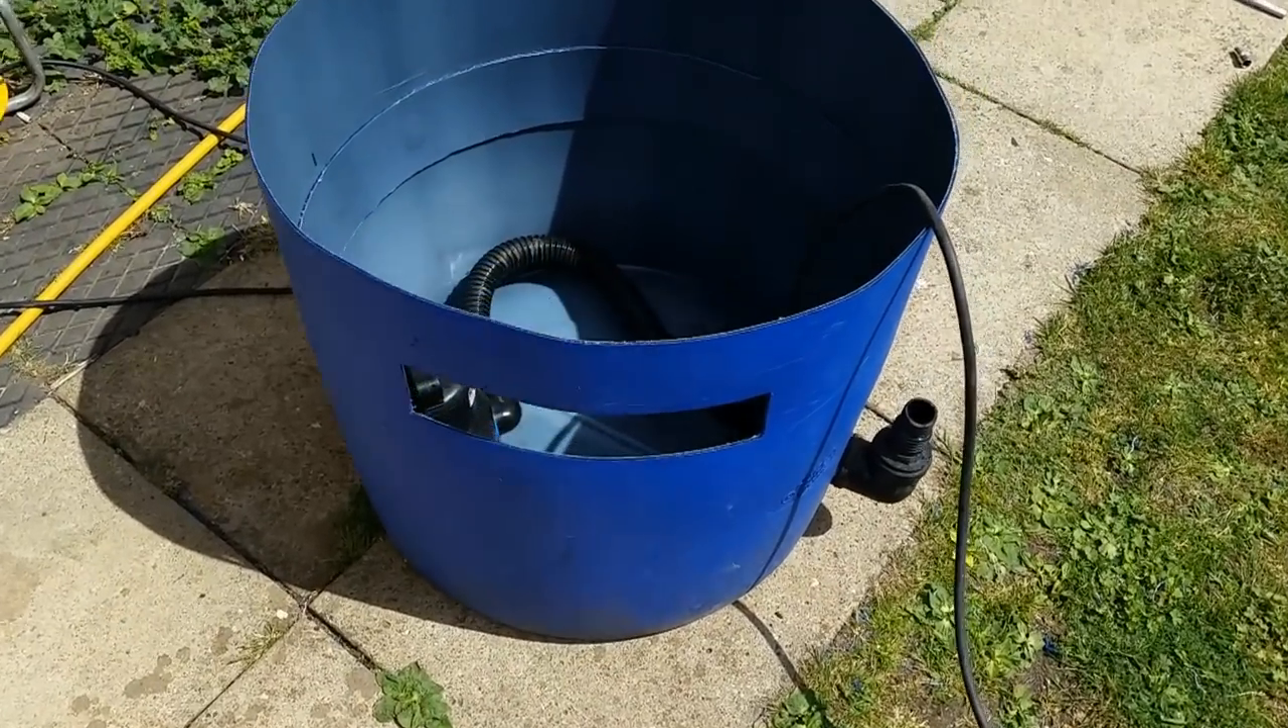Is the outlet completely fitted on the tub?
Yes.